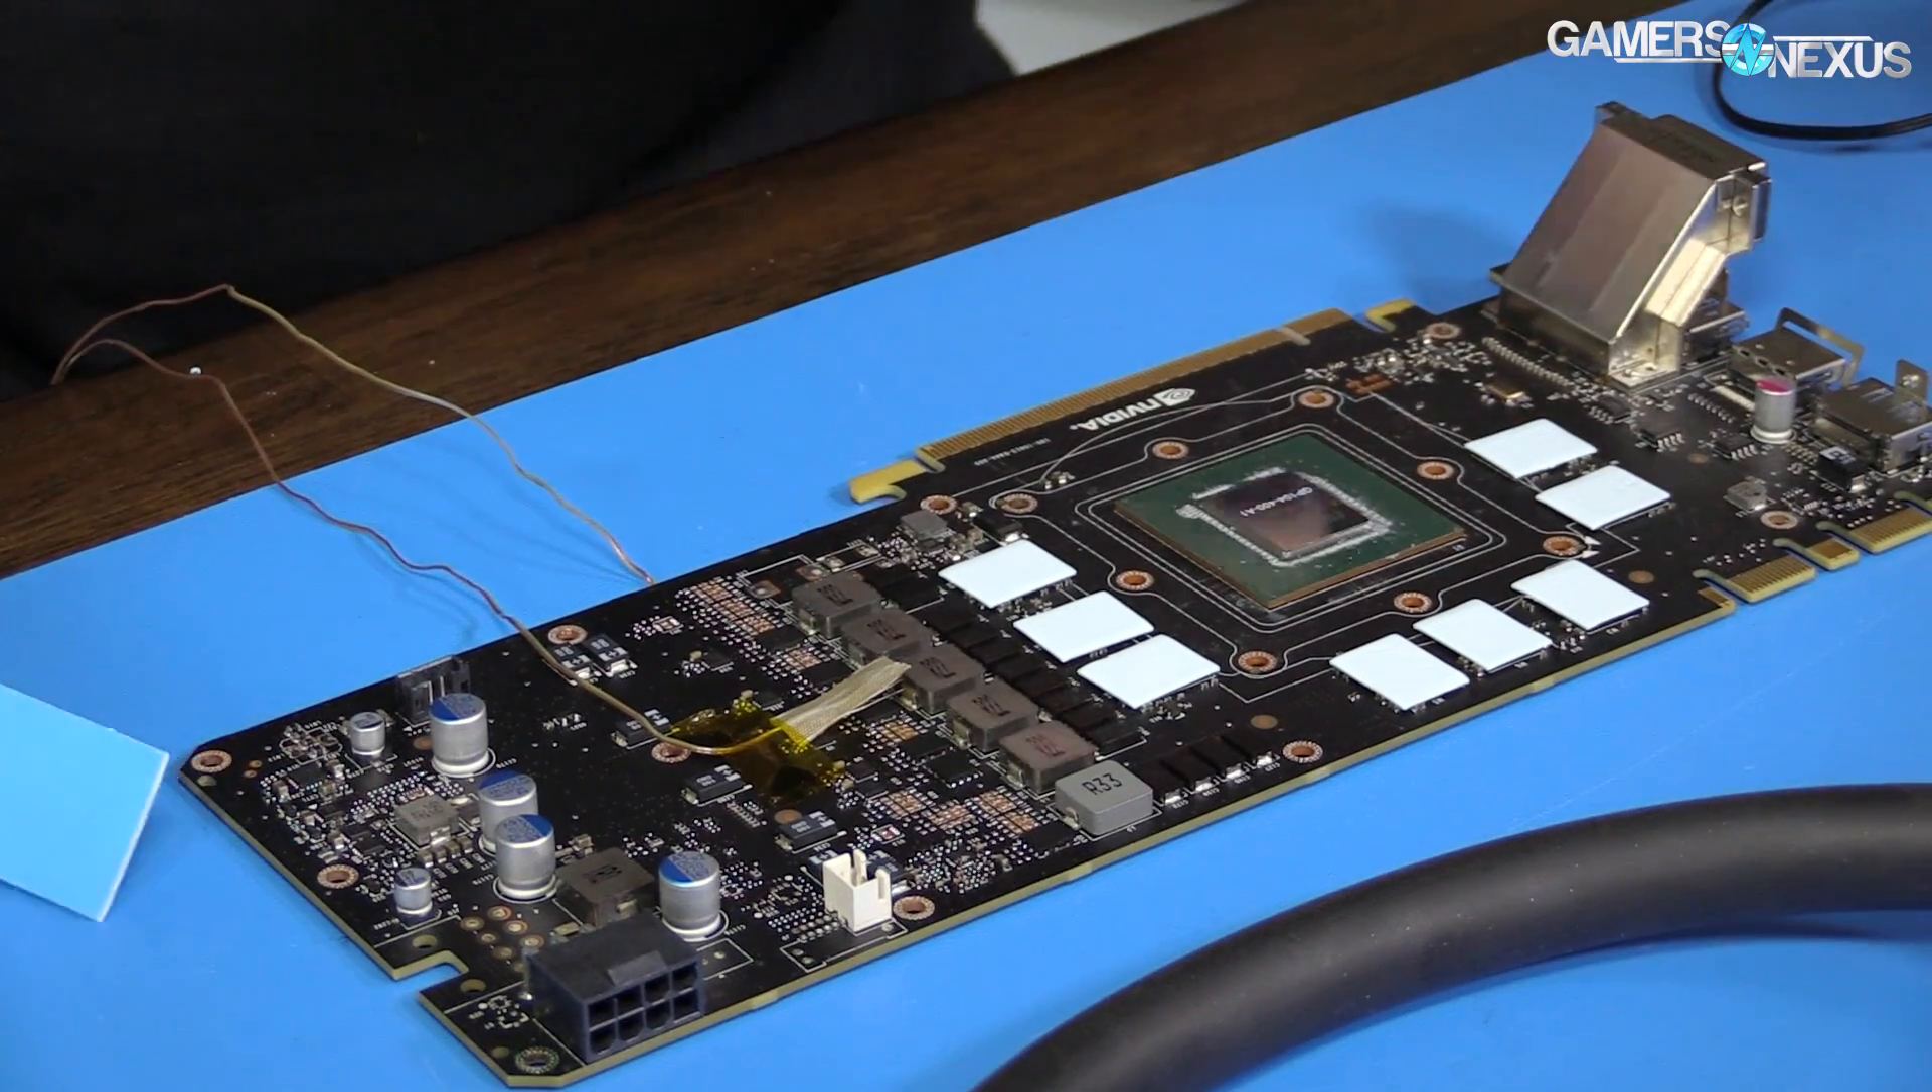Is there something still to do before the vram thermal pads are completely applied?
No.